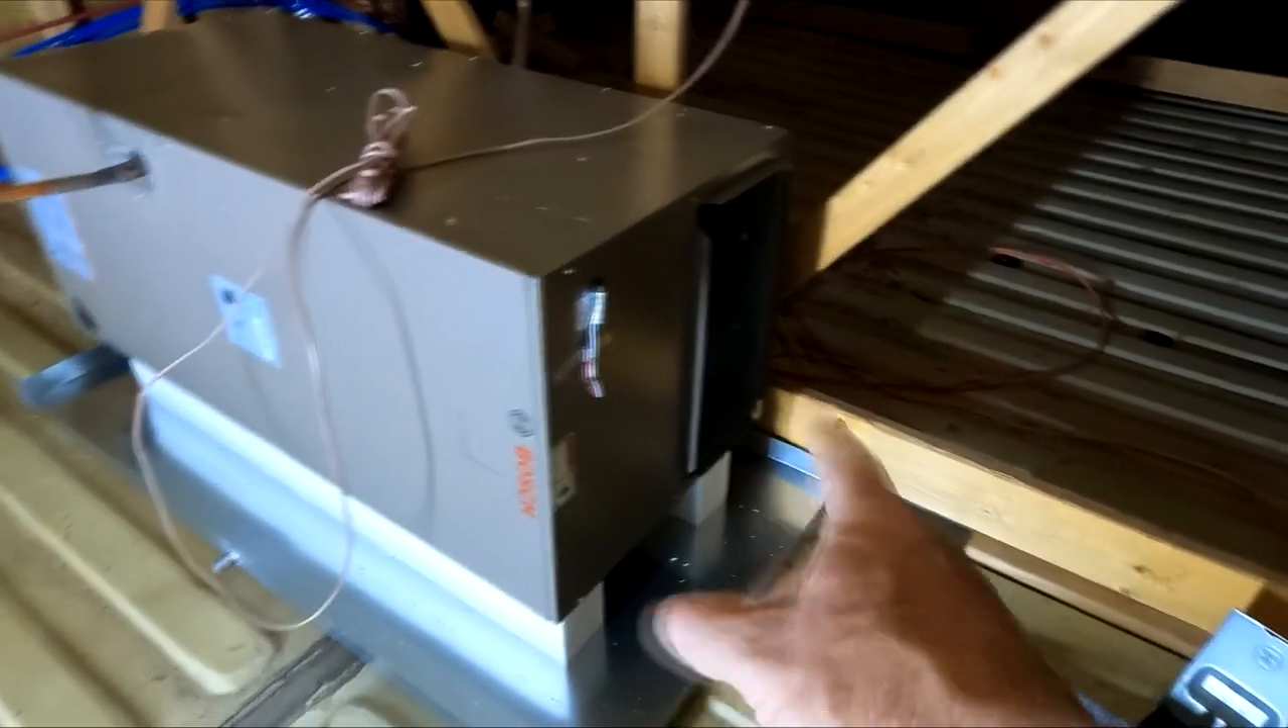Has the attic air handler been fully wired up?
No.